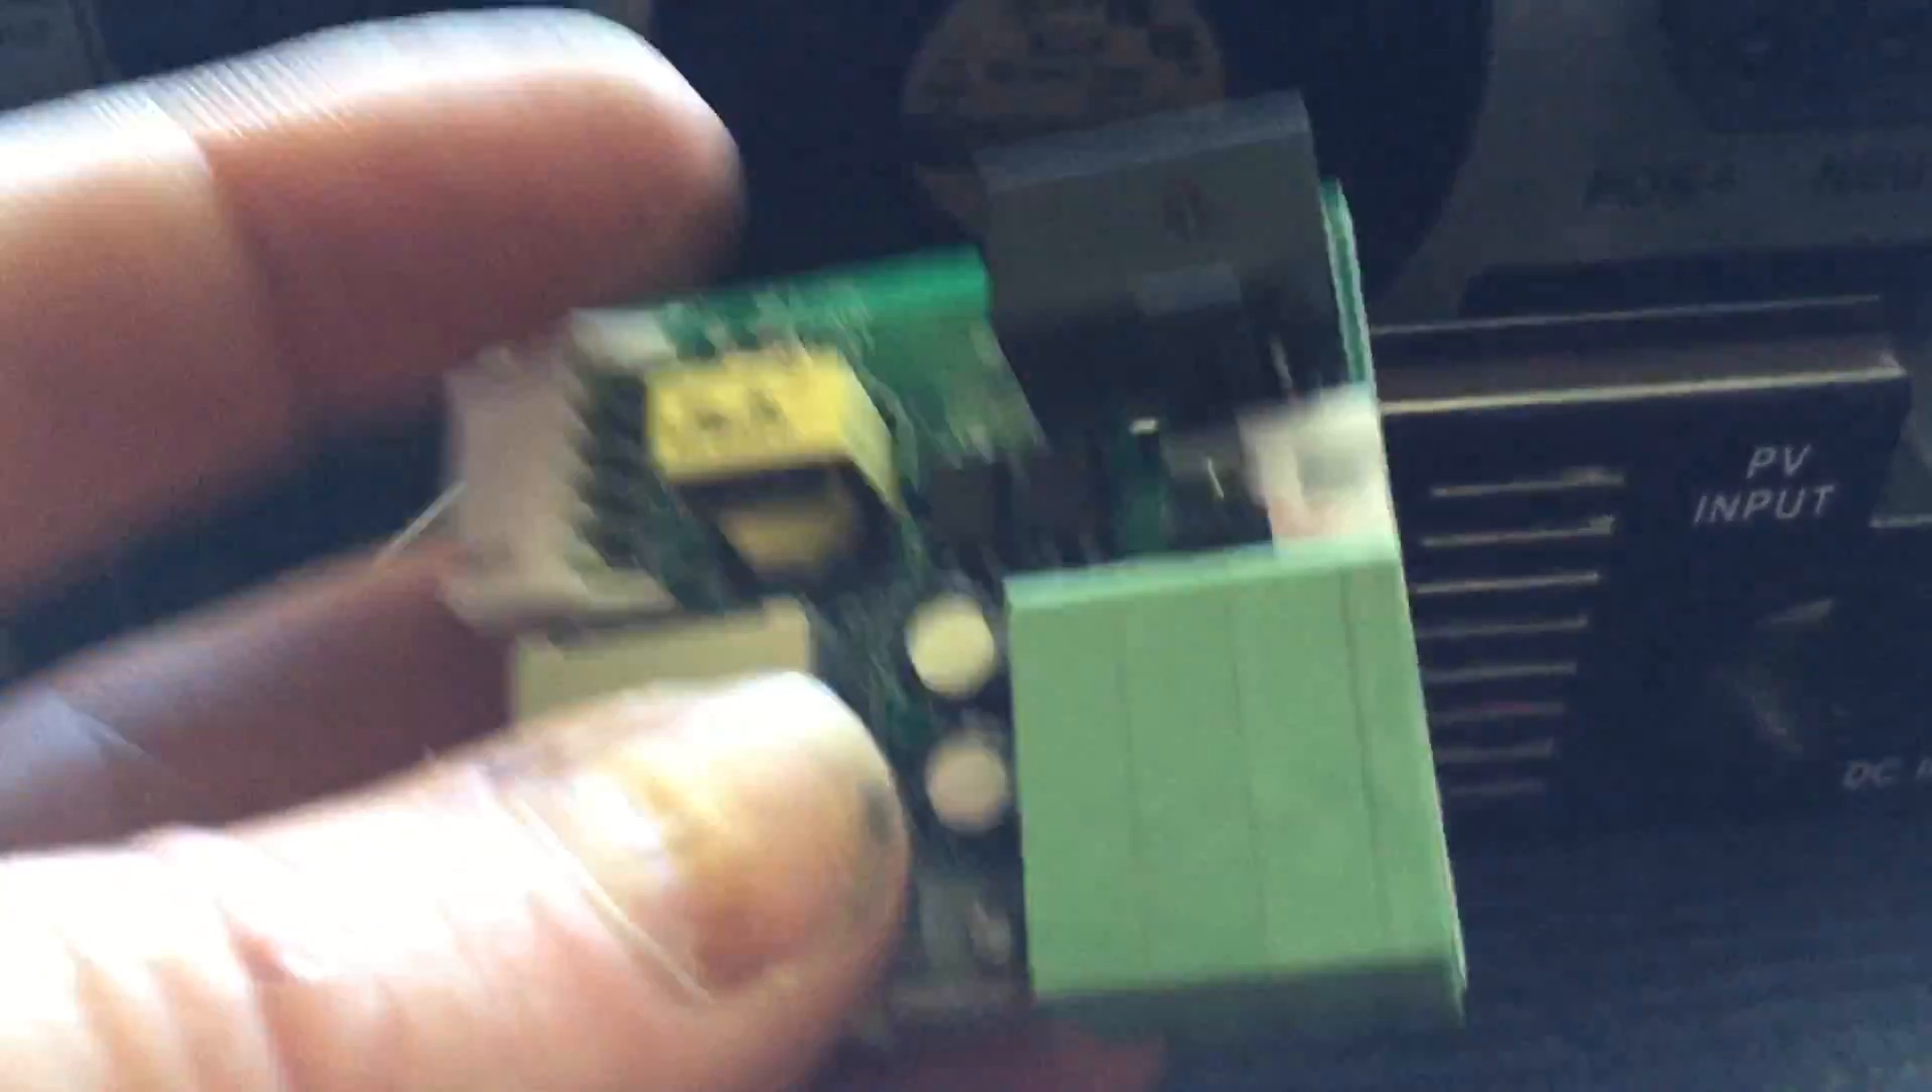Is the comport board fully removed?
Yes.